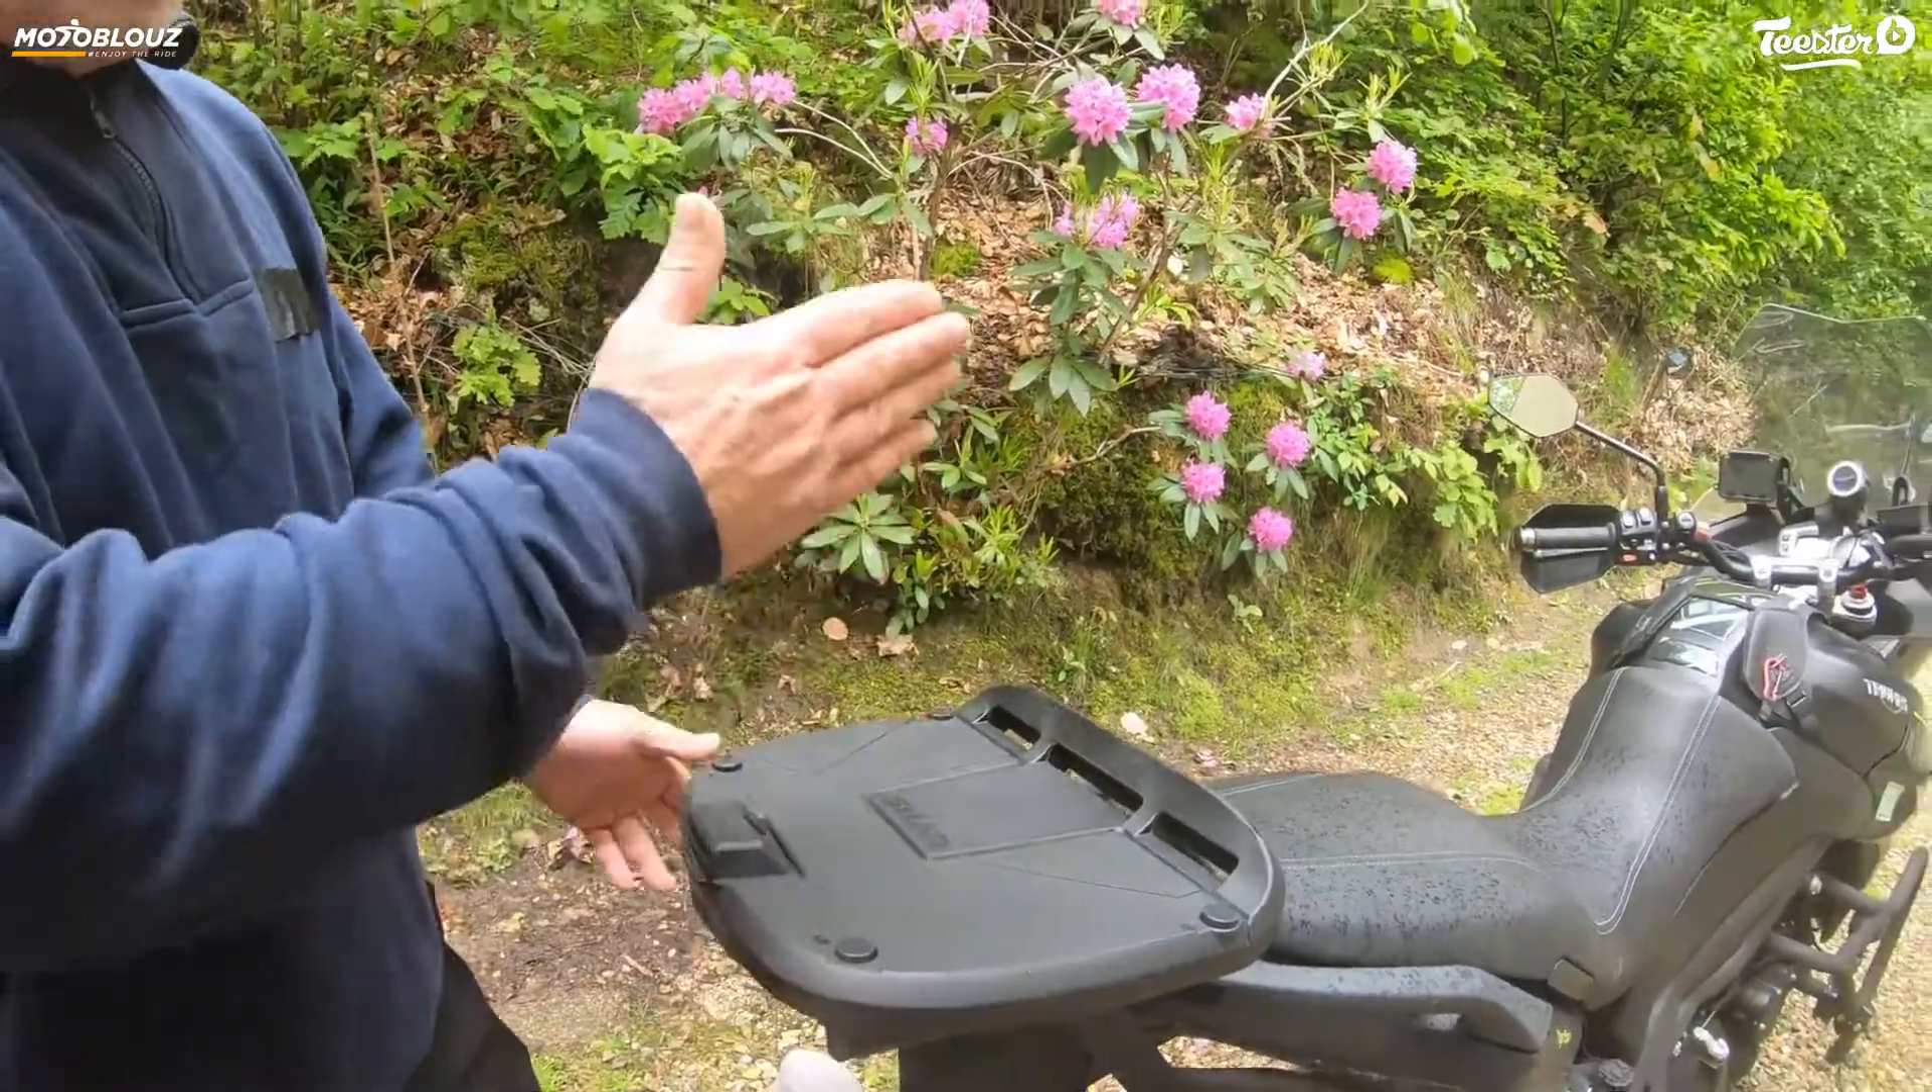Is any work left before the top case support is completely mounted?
No.